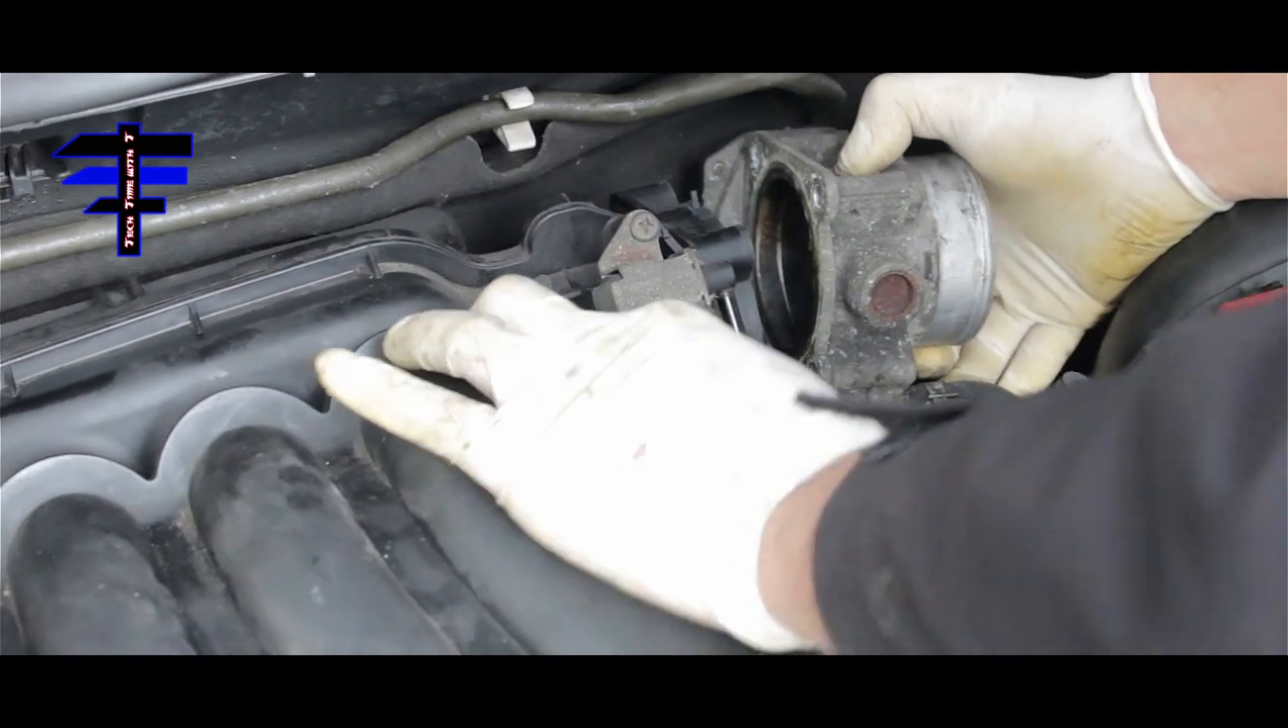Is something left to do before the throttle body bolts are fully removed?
No.